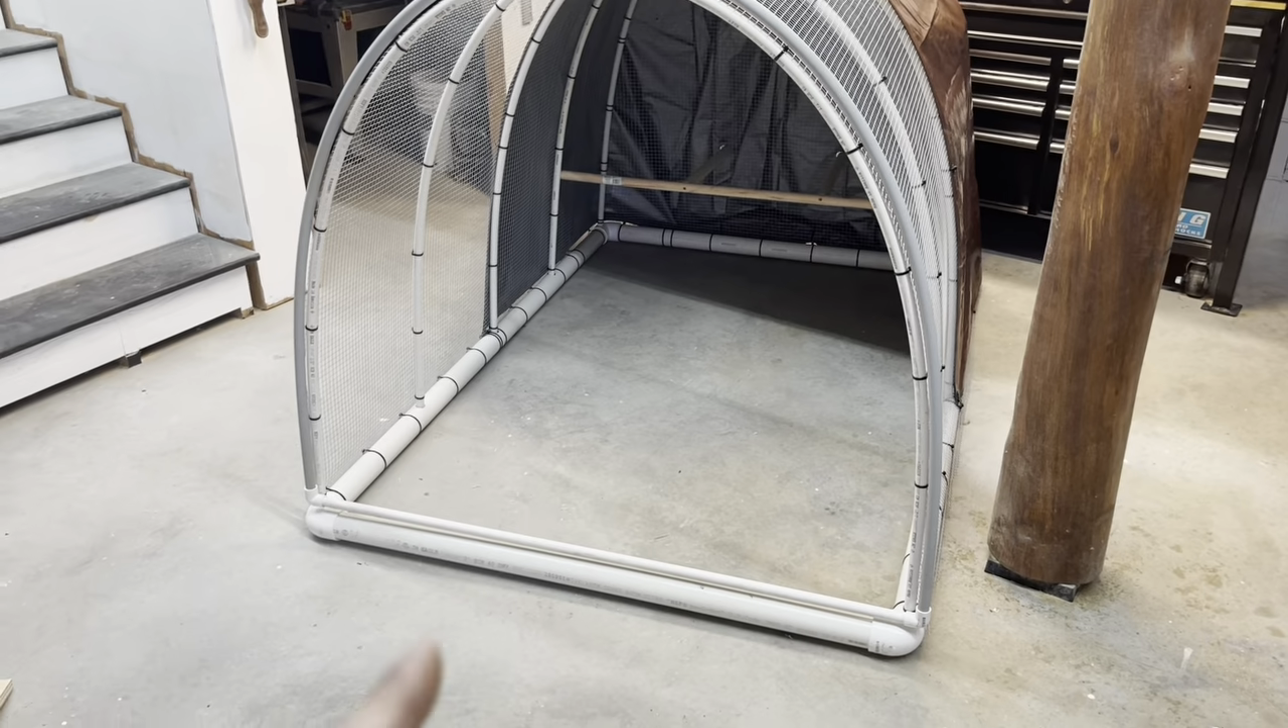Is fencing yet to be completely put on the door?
Yes.